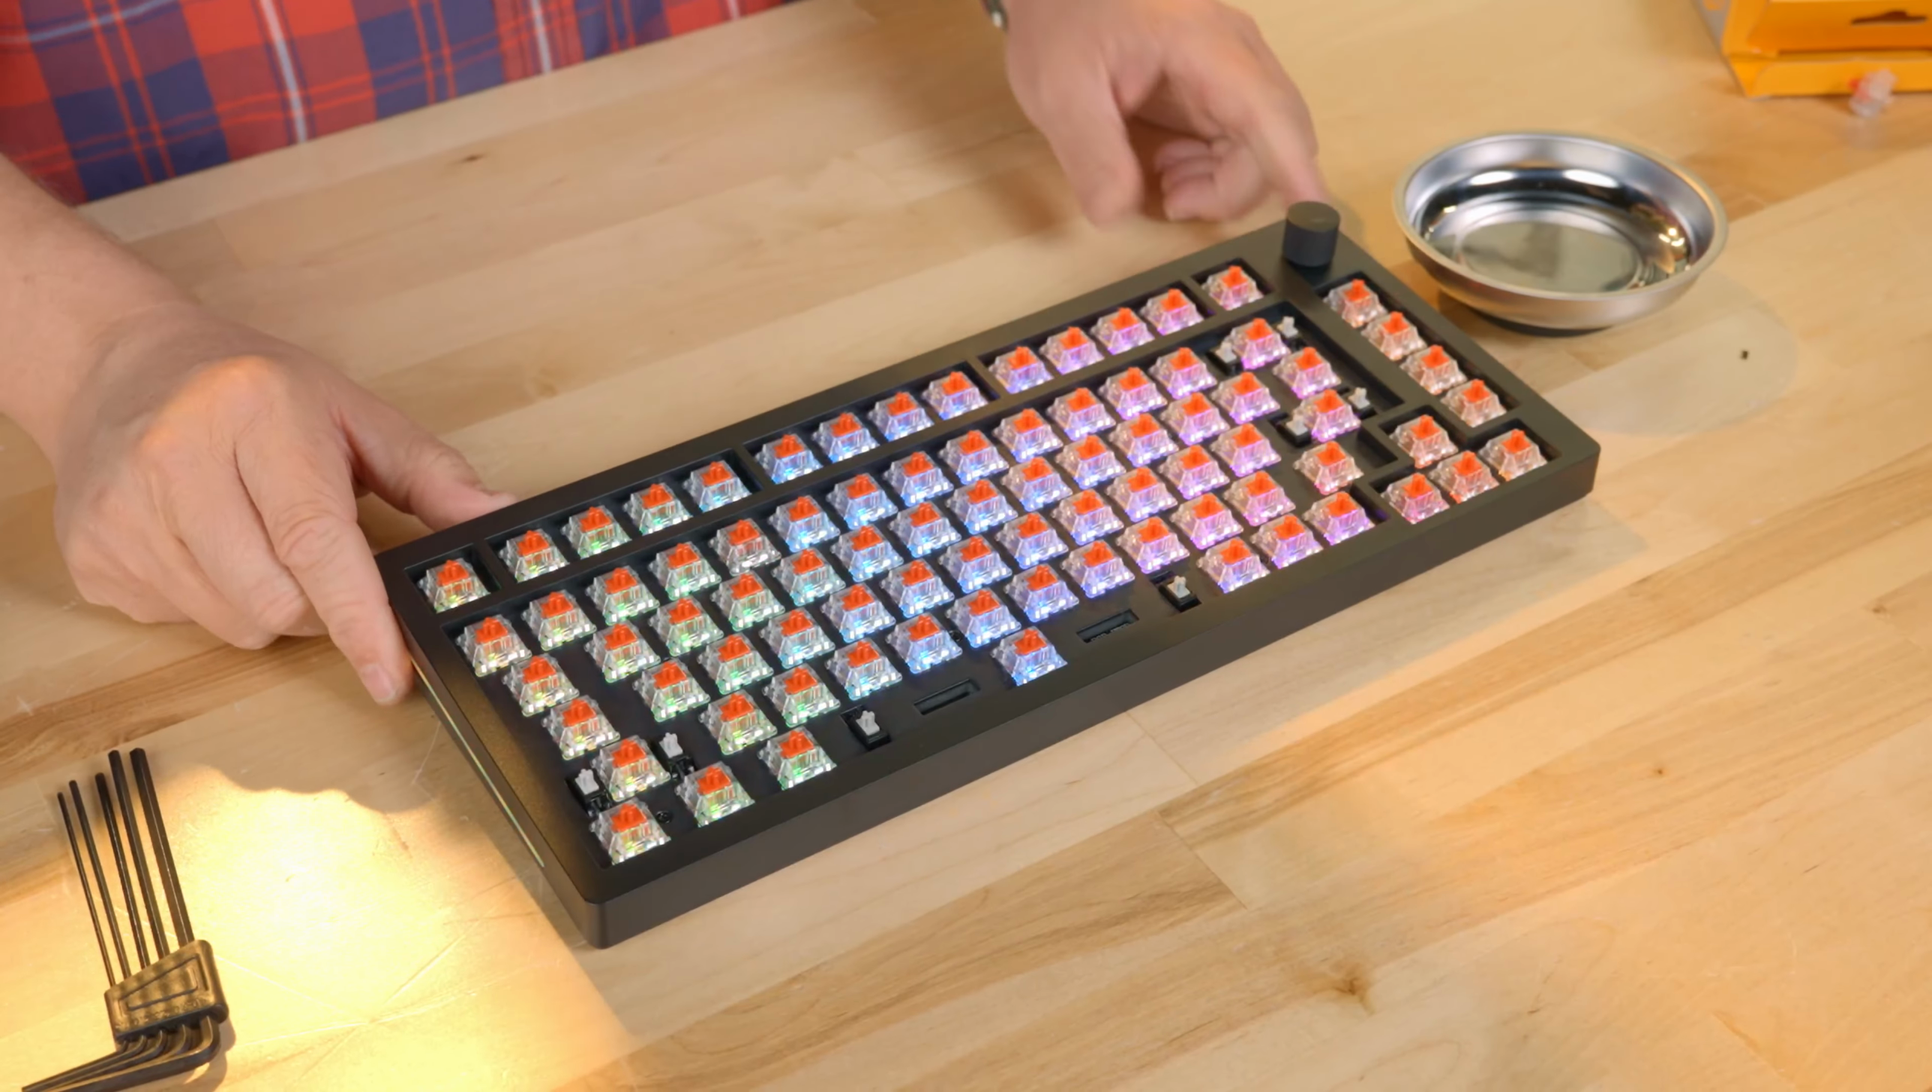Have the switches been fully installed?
Yes.